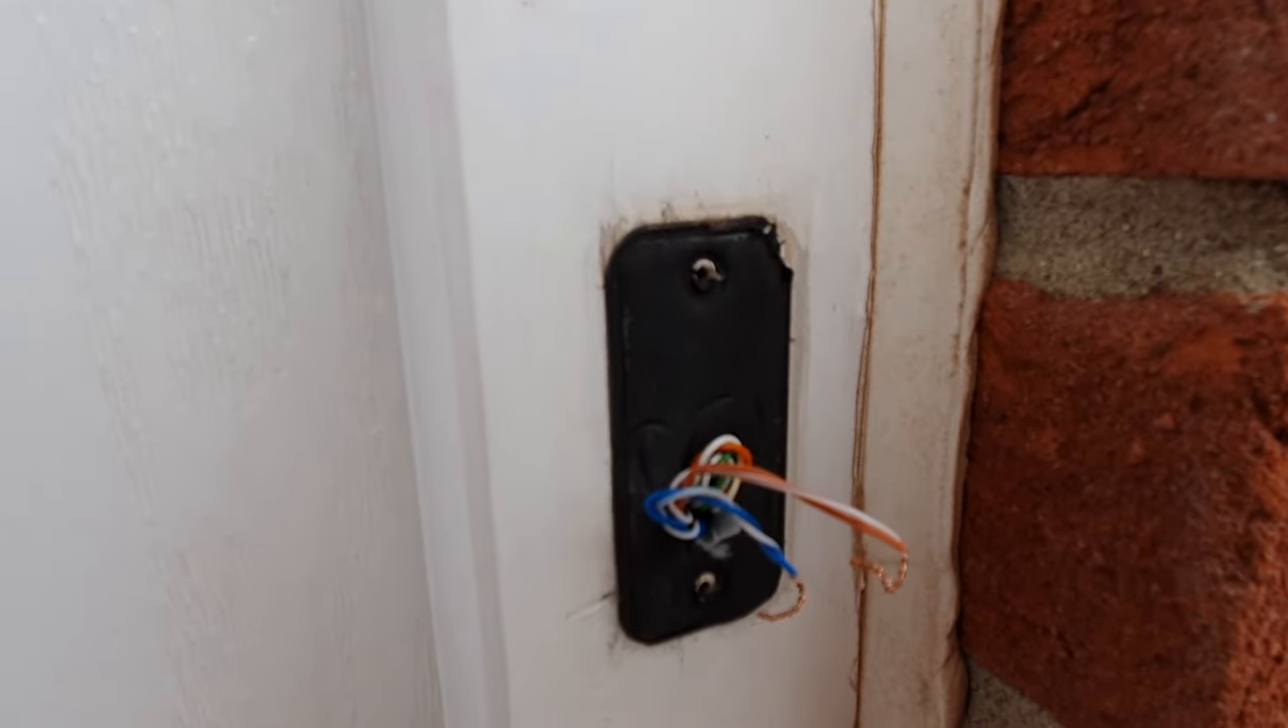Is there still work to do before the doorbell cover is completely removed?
No.